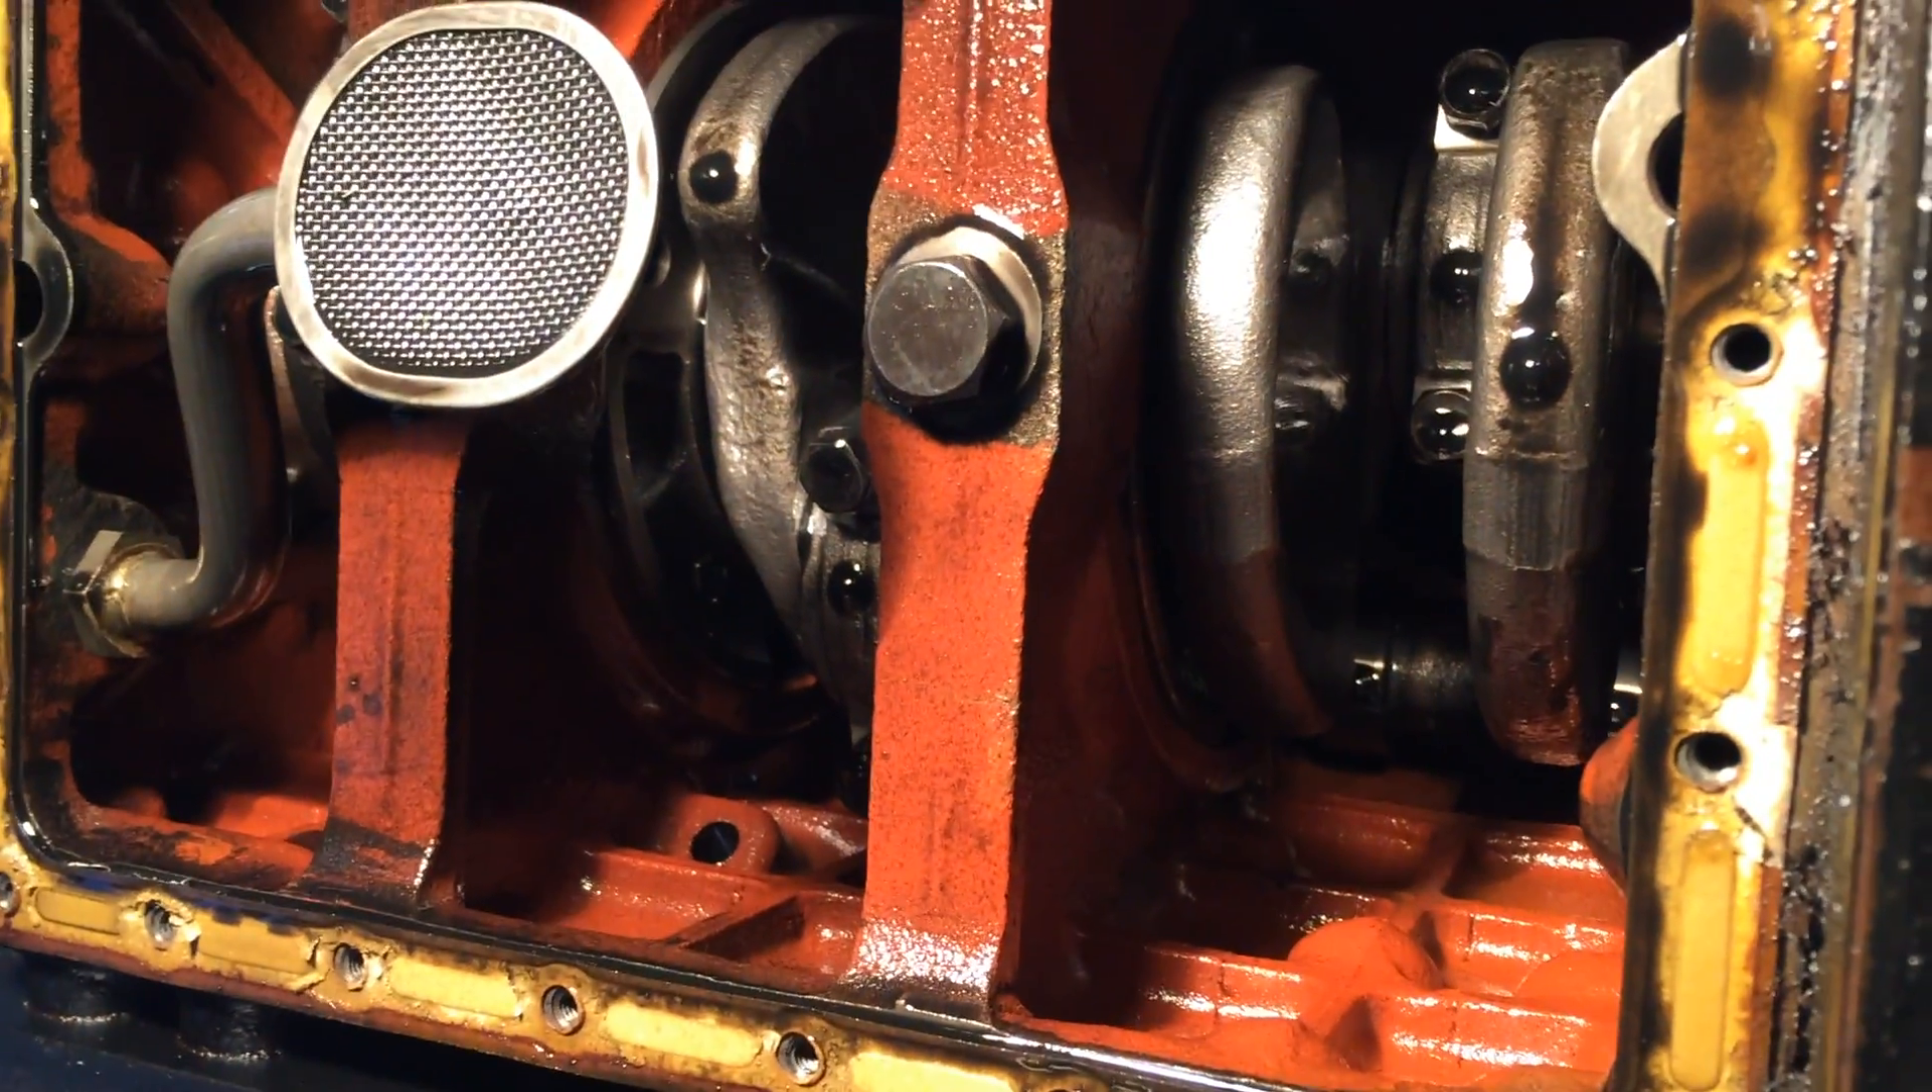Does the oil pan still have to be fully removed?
No.